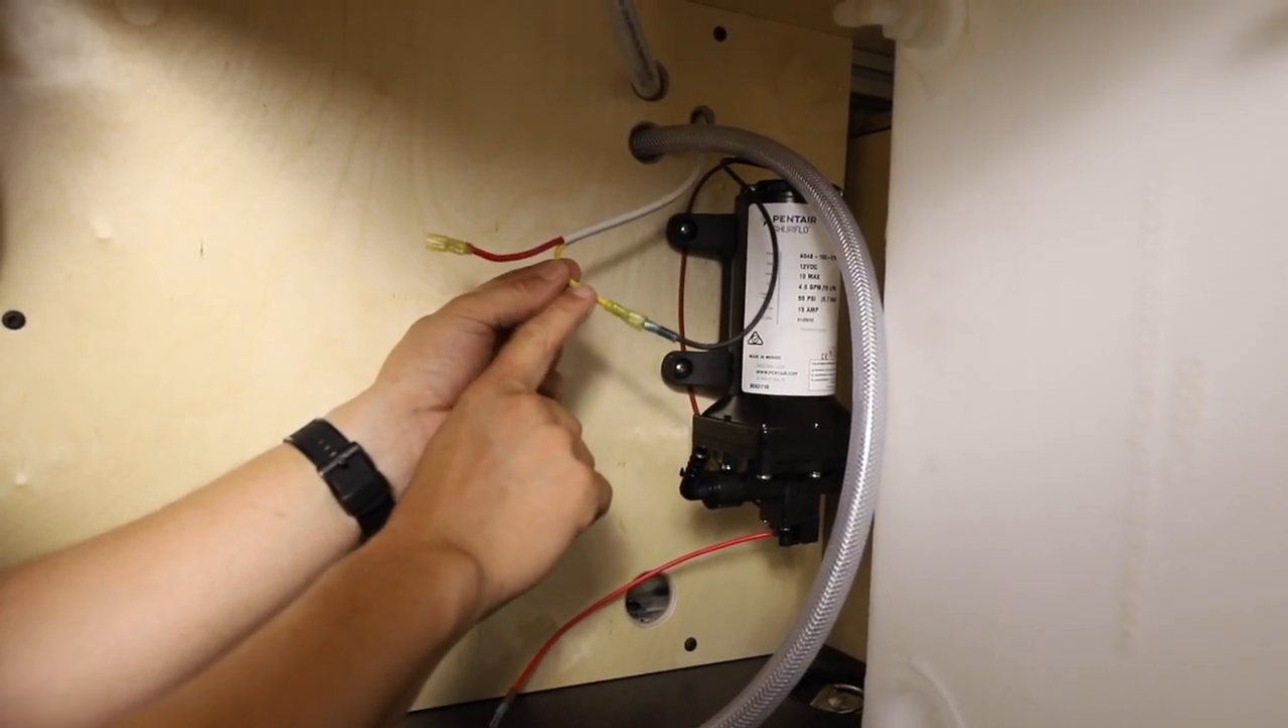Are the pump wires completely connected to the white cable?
No.